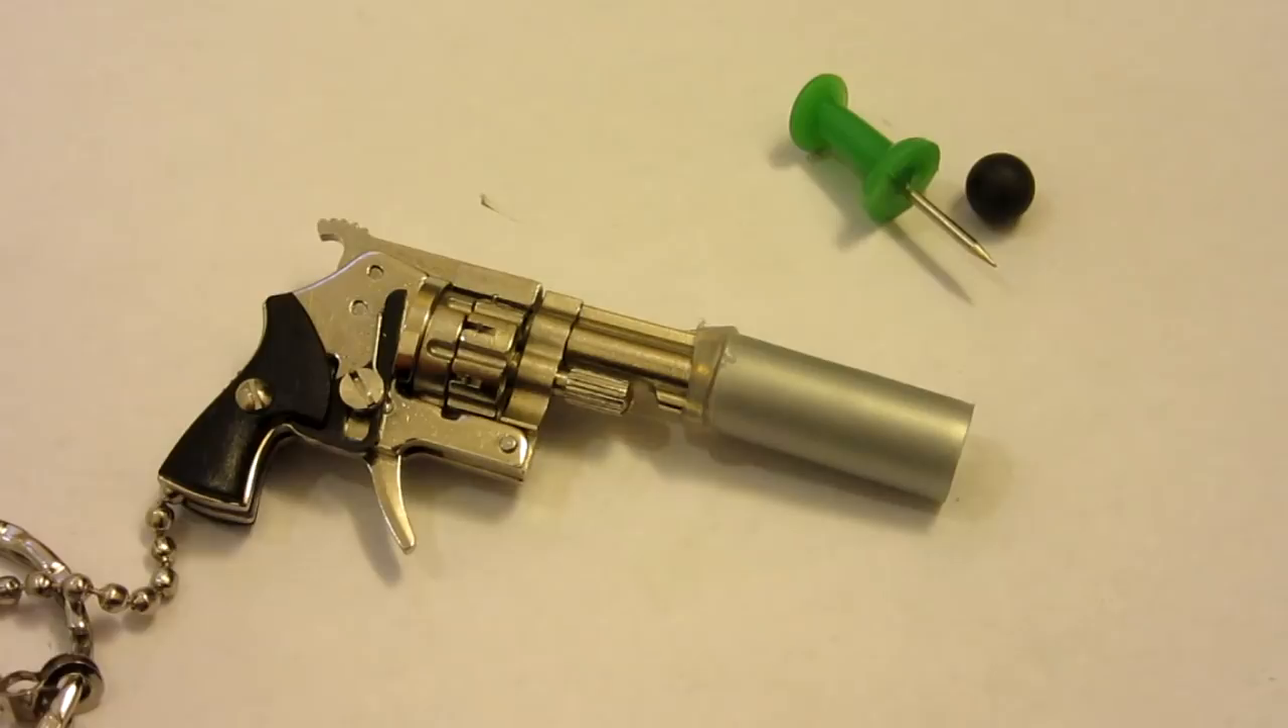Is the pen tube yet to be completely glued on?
No.